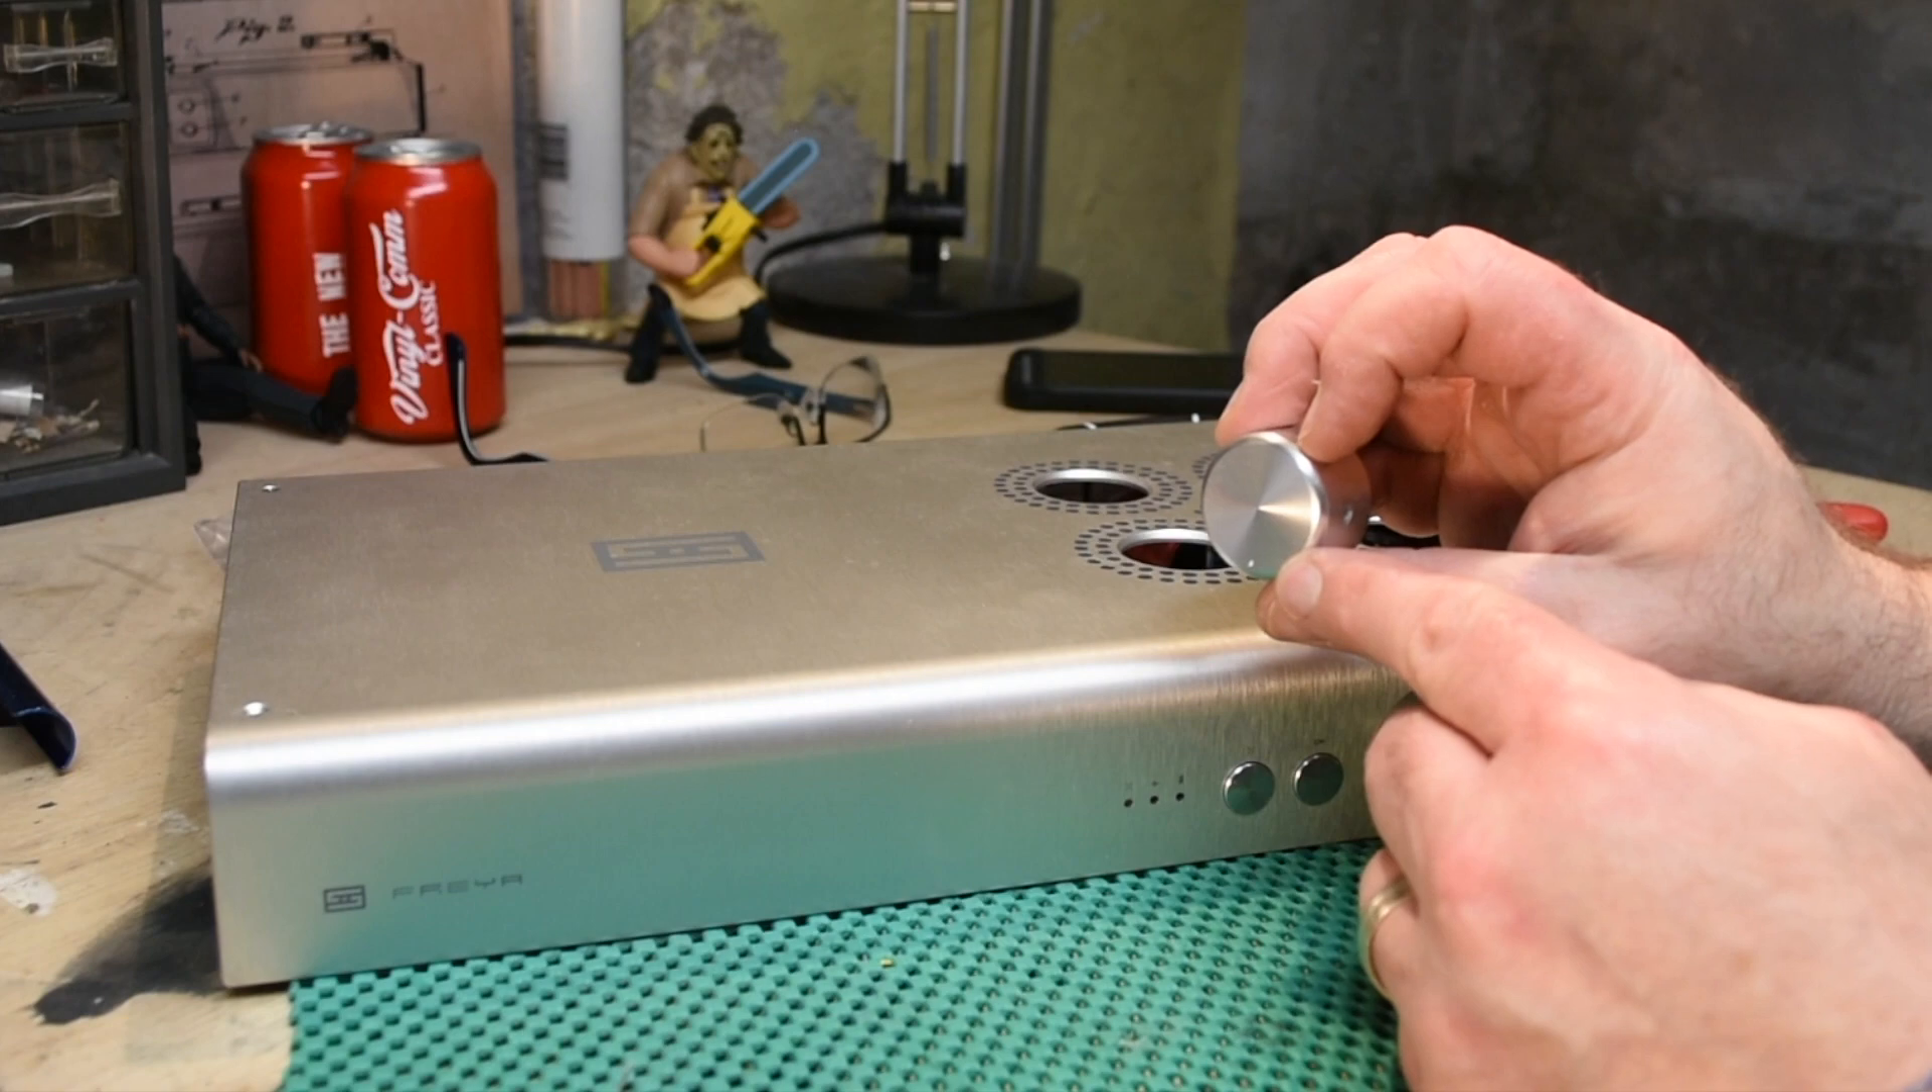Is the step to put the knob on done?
No.